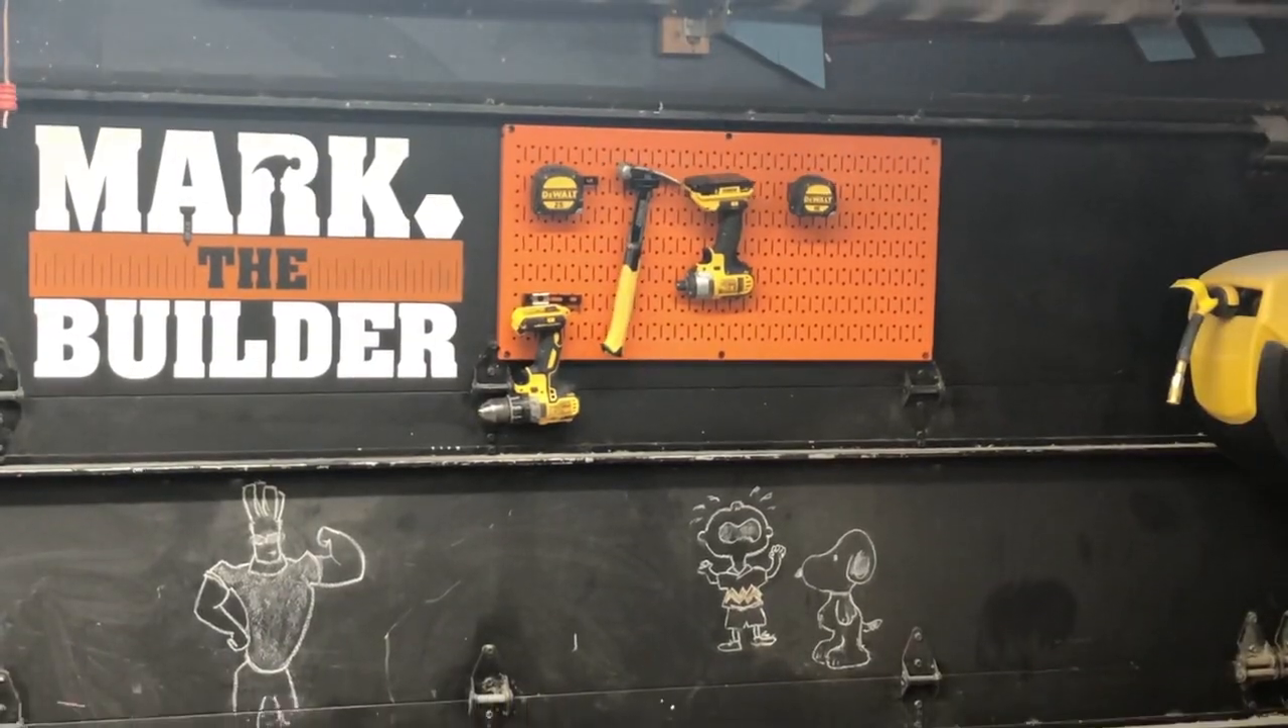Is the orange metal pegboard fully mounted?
Yes.